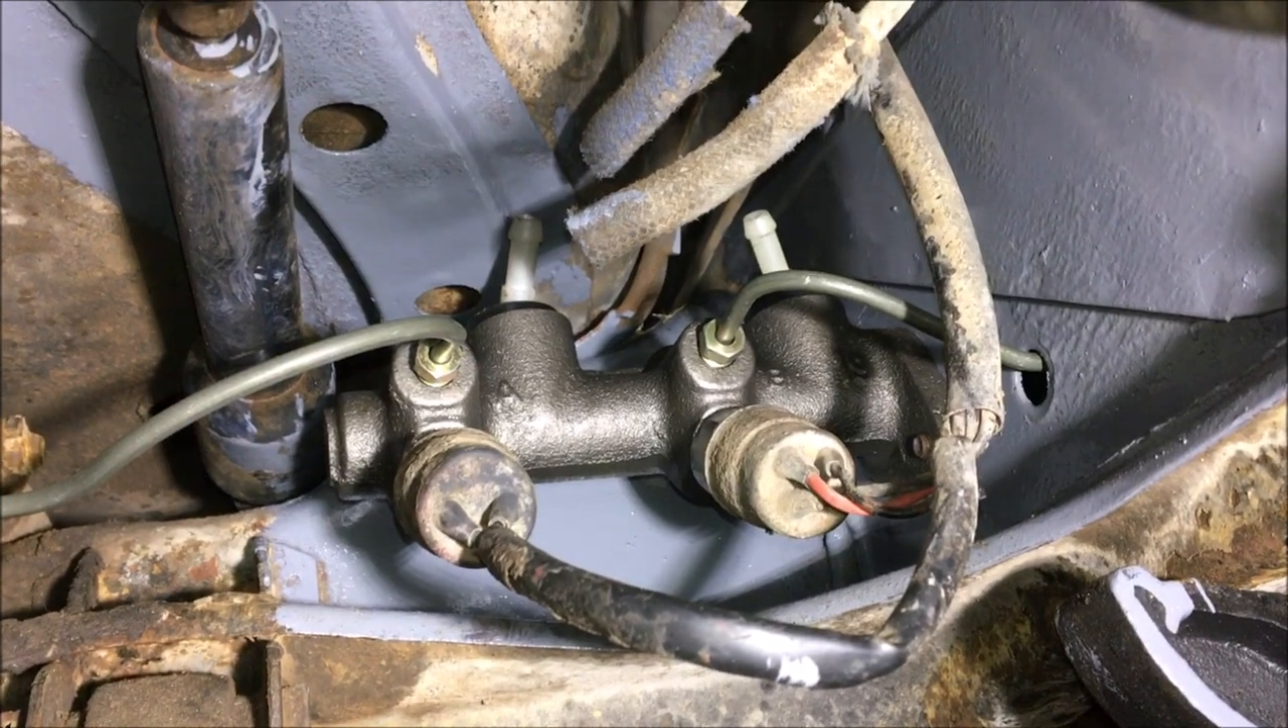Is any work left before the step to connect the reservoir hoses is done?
Yes.